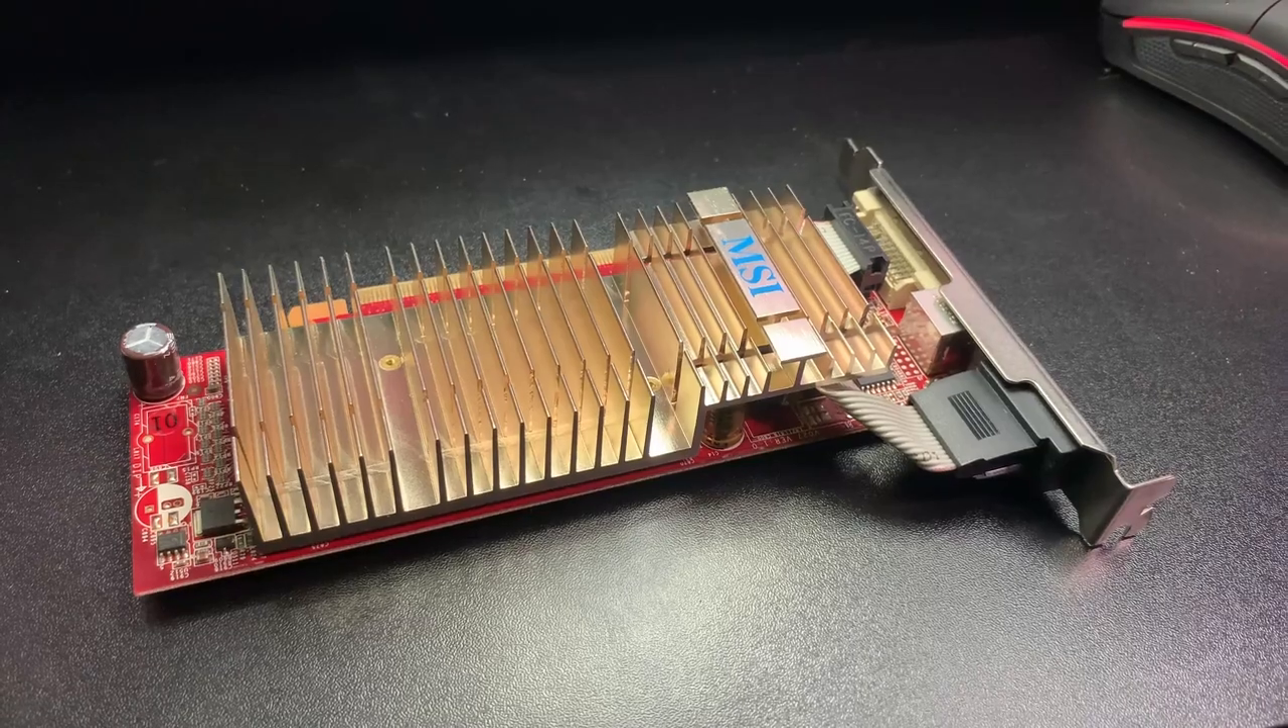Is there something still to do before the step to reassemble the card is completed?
No.